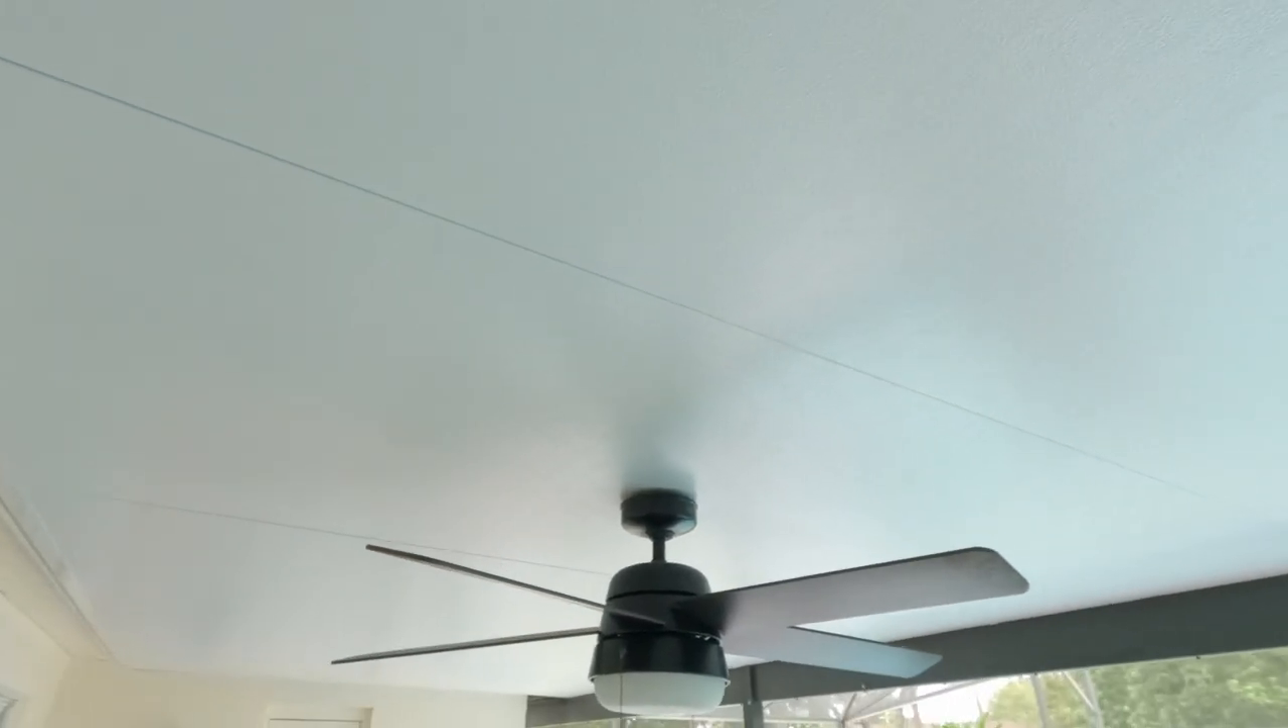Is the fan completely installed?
Yes.